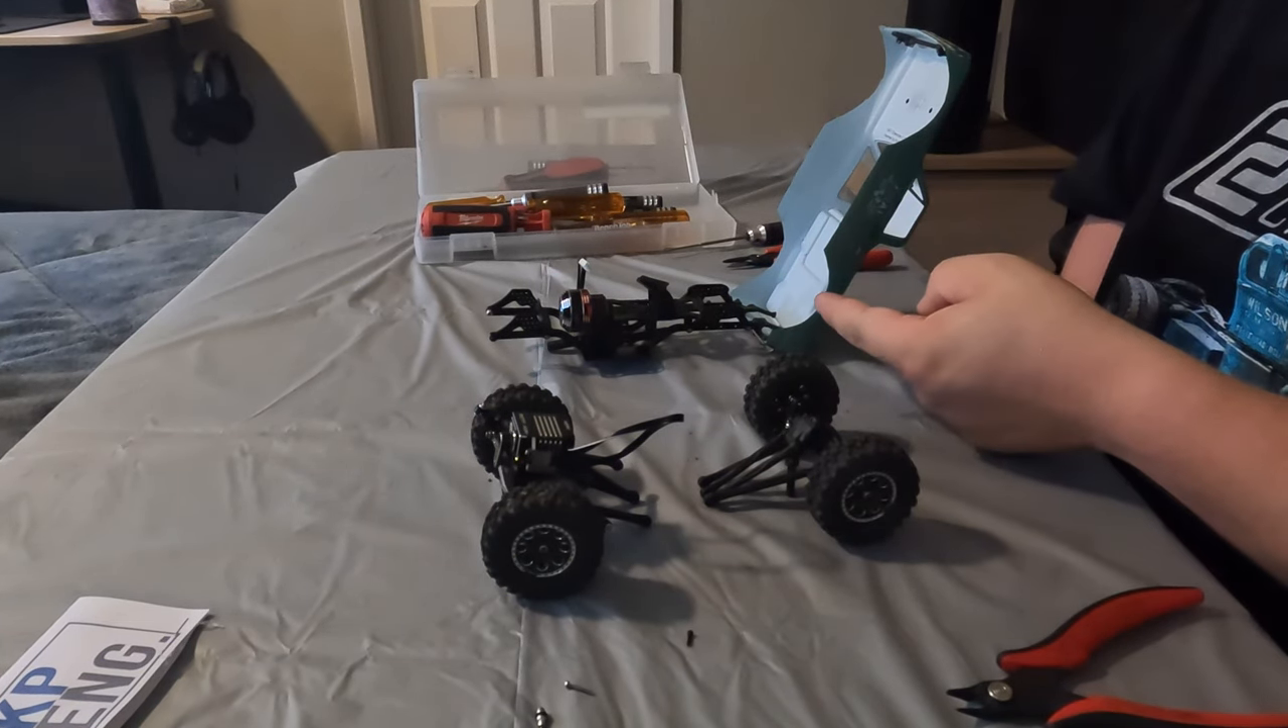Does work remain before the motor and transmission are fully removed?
Yes.